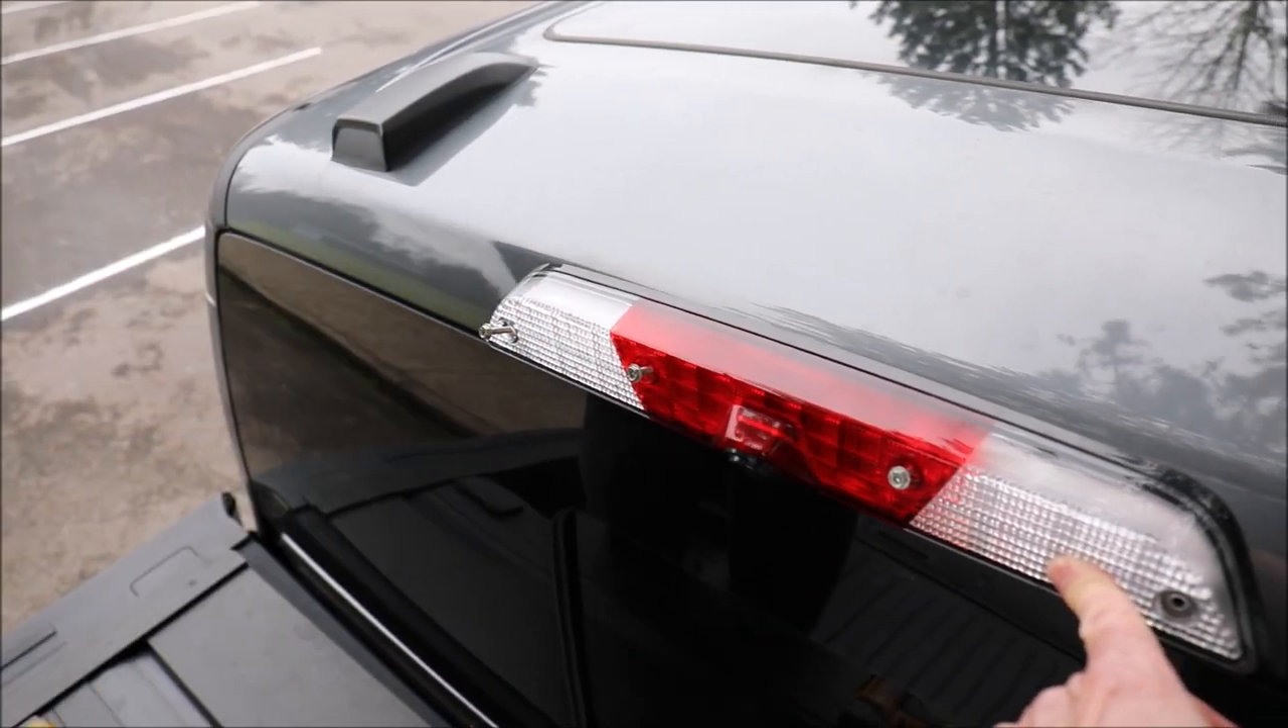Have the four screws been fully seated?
No.